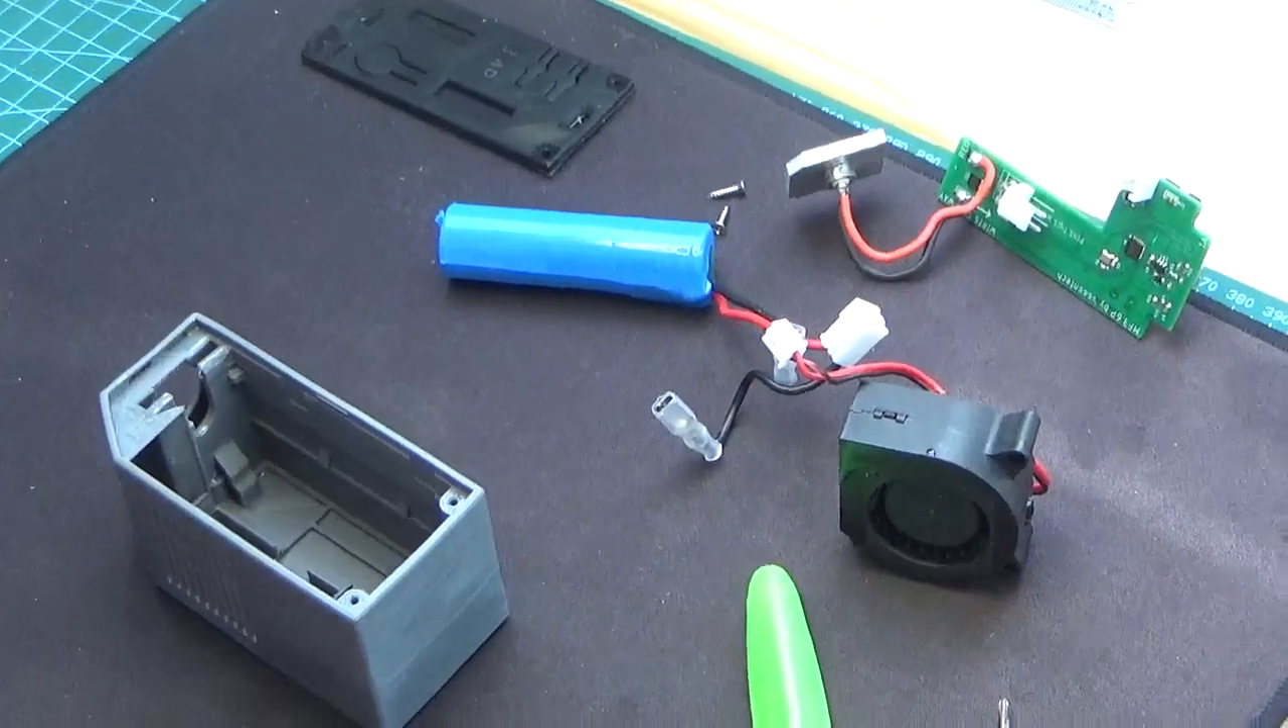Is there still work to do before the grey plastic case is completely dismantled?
No.